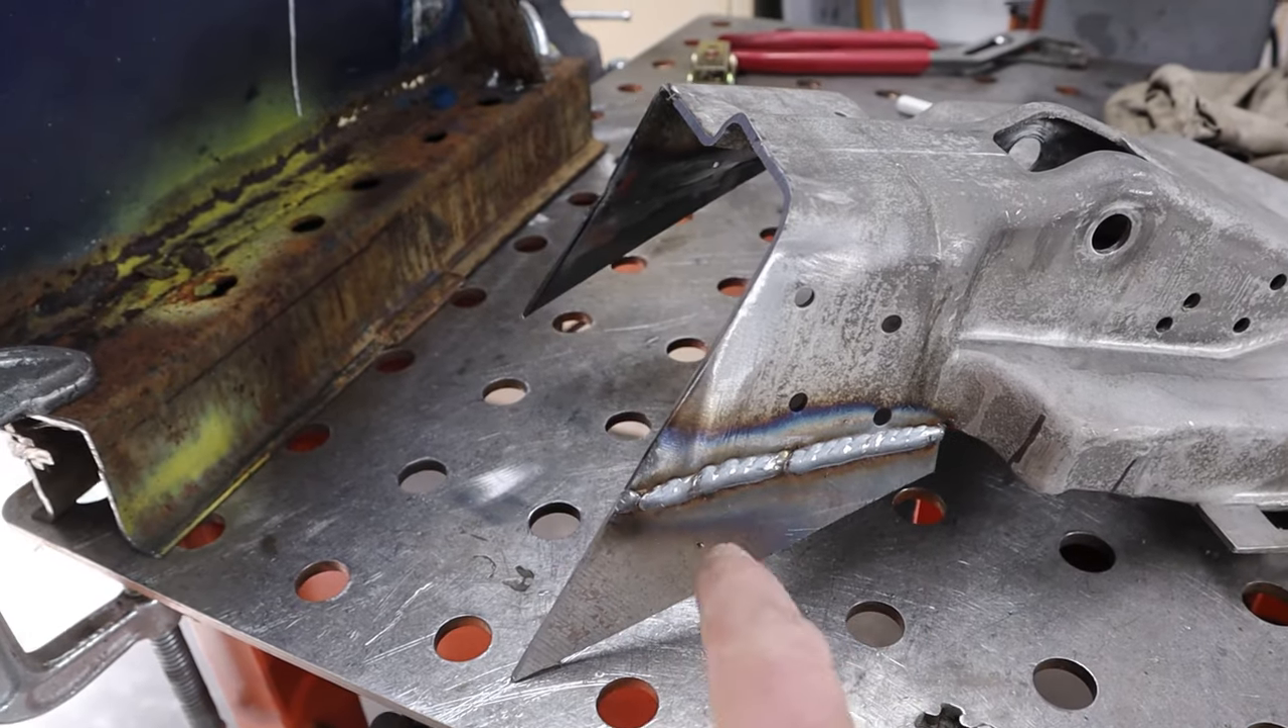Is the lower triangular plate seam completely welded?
Yes.